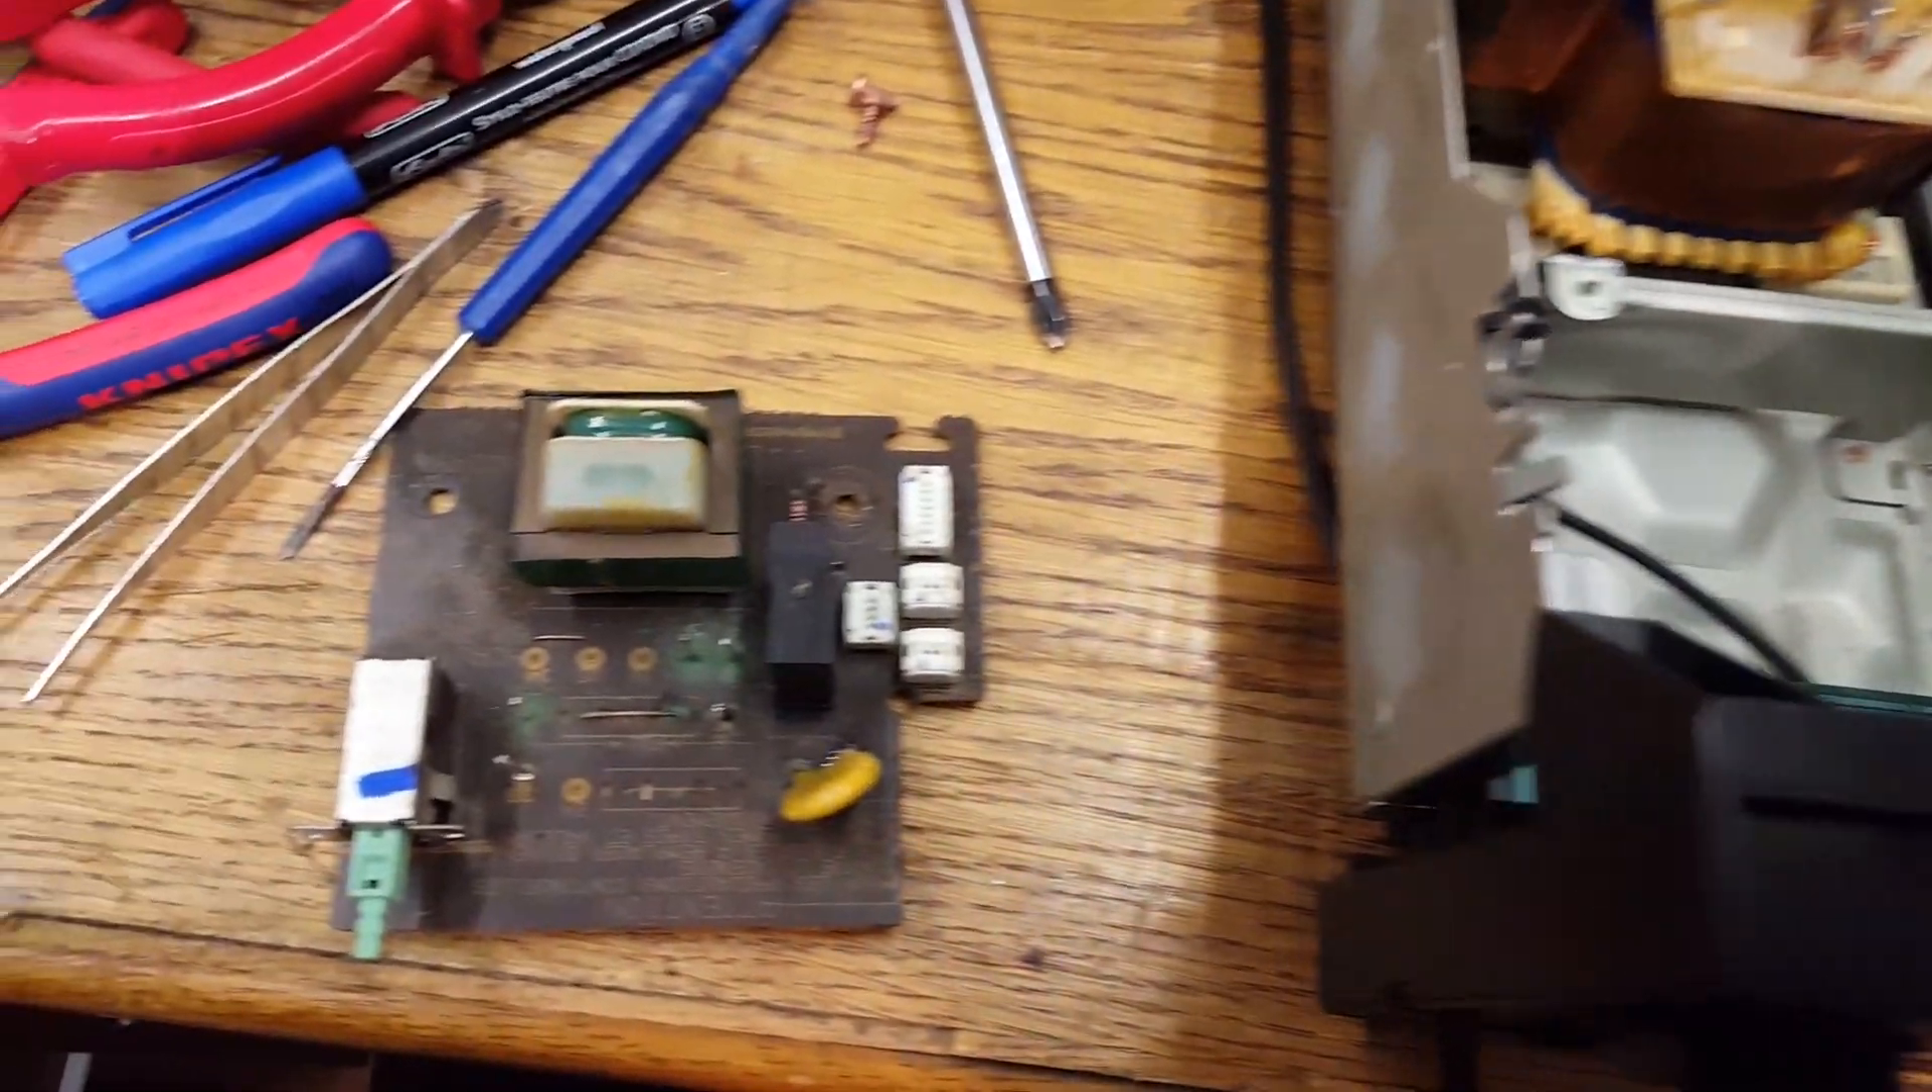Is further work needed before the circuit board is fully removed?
No.